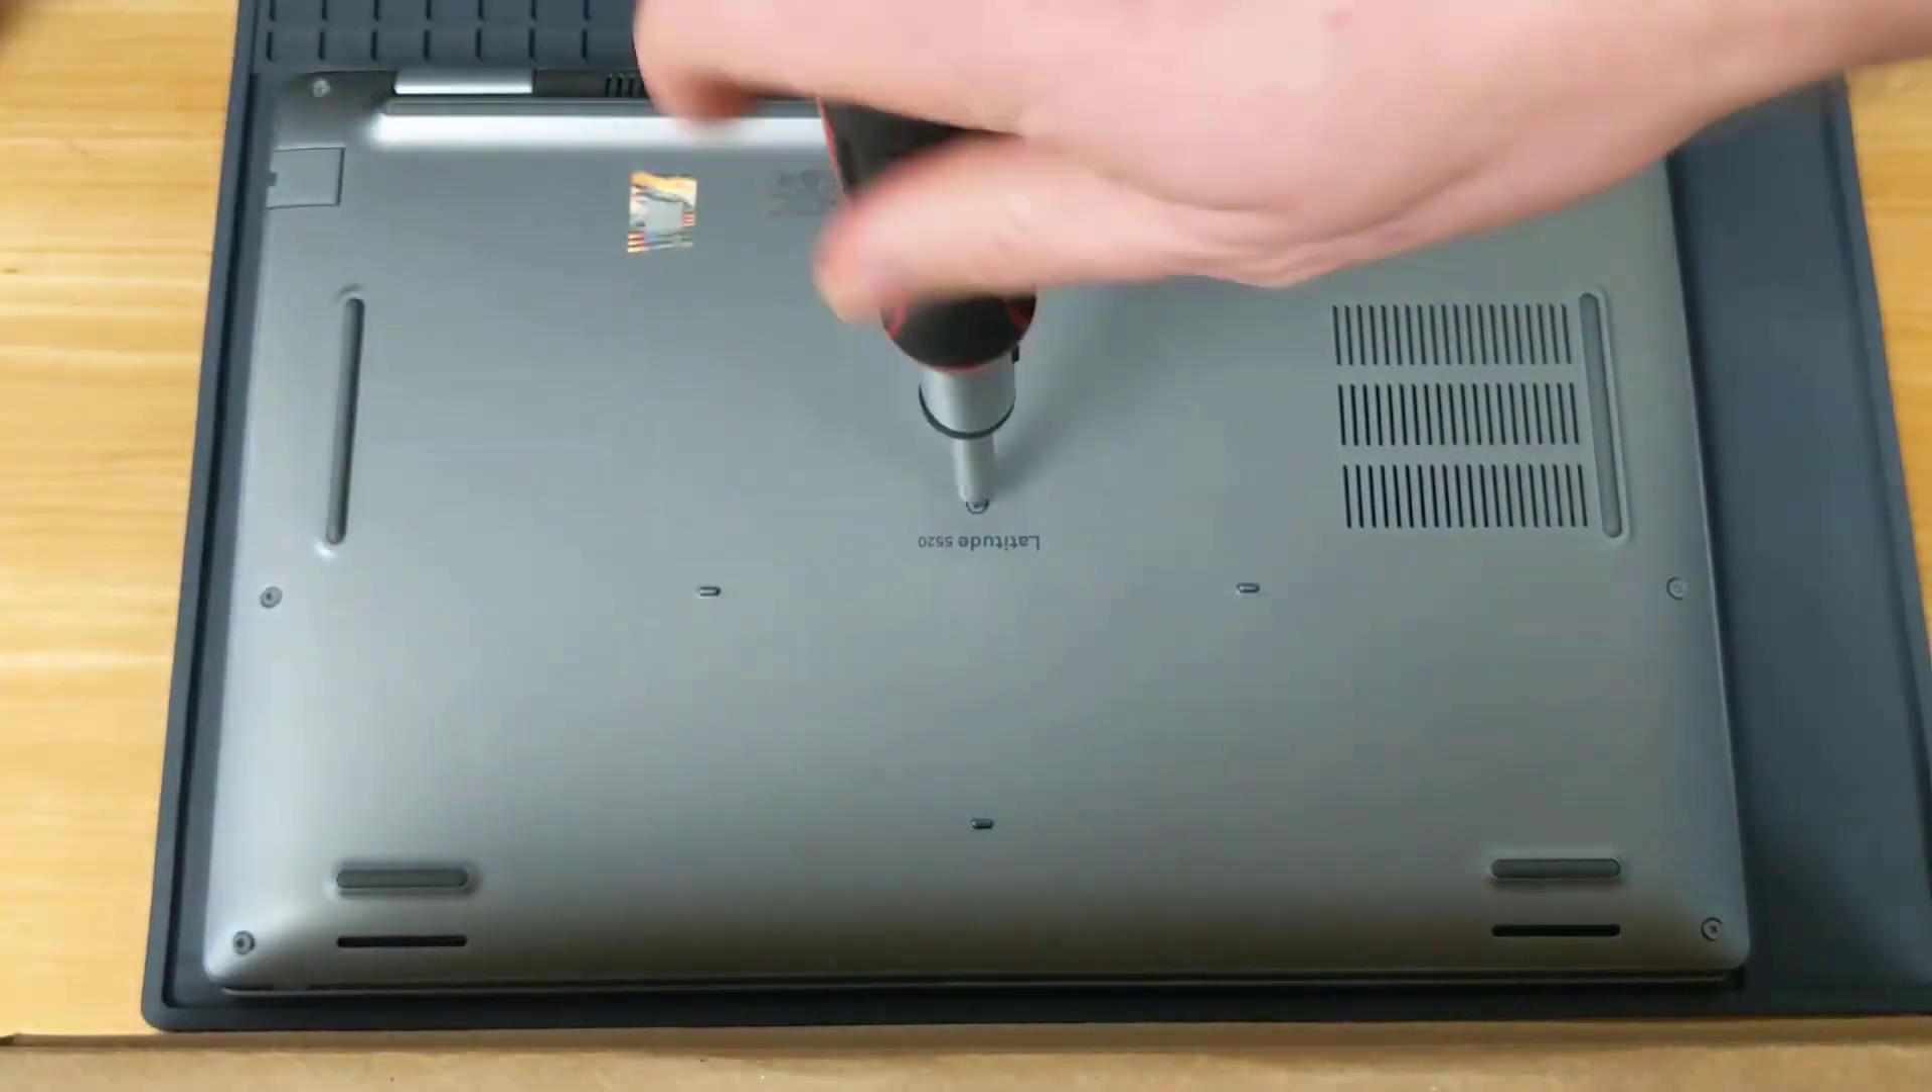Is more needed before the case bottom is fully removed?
Yes.